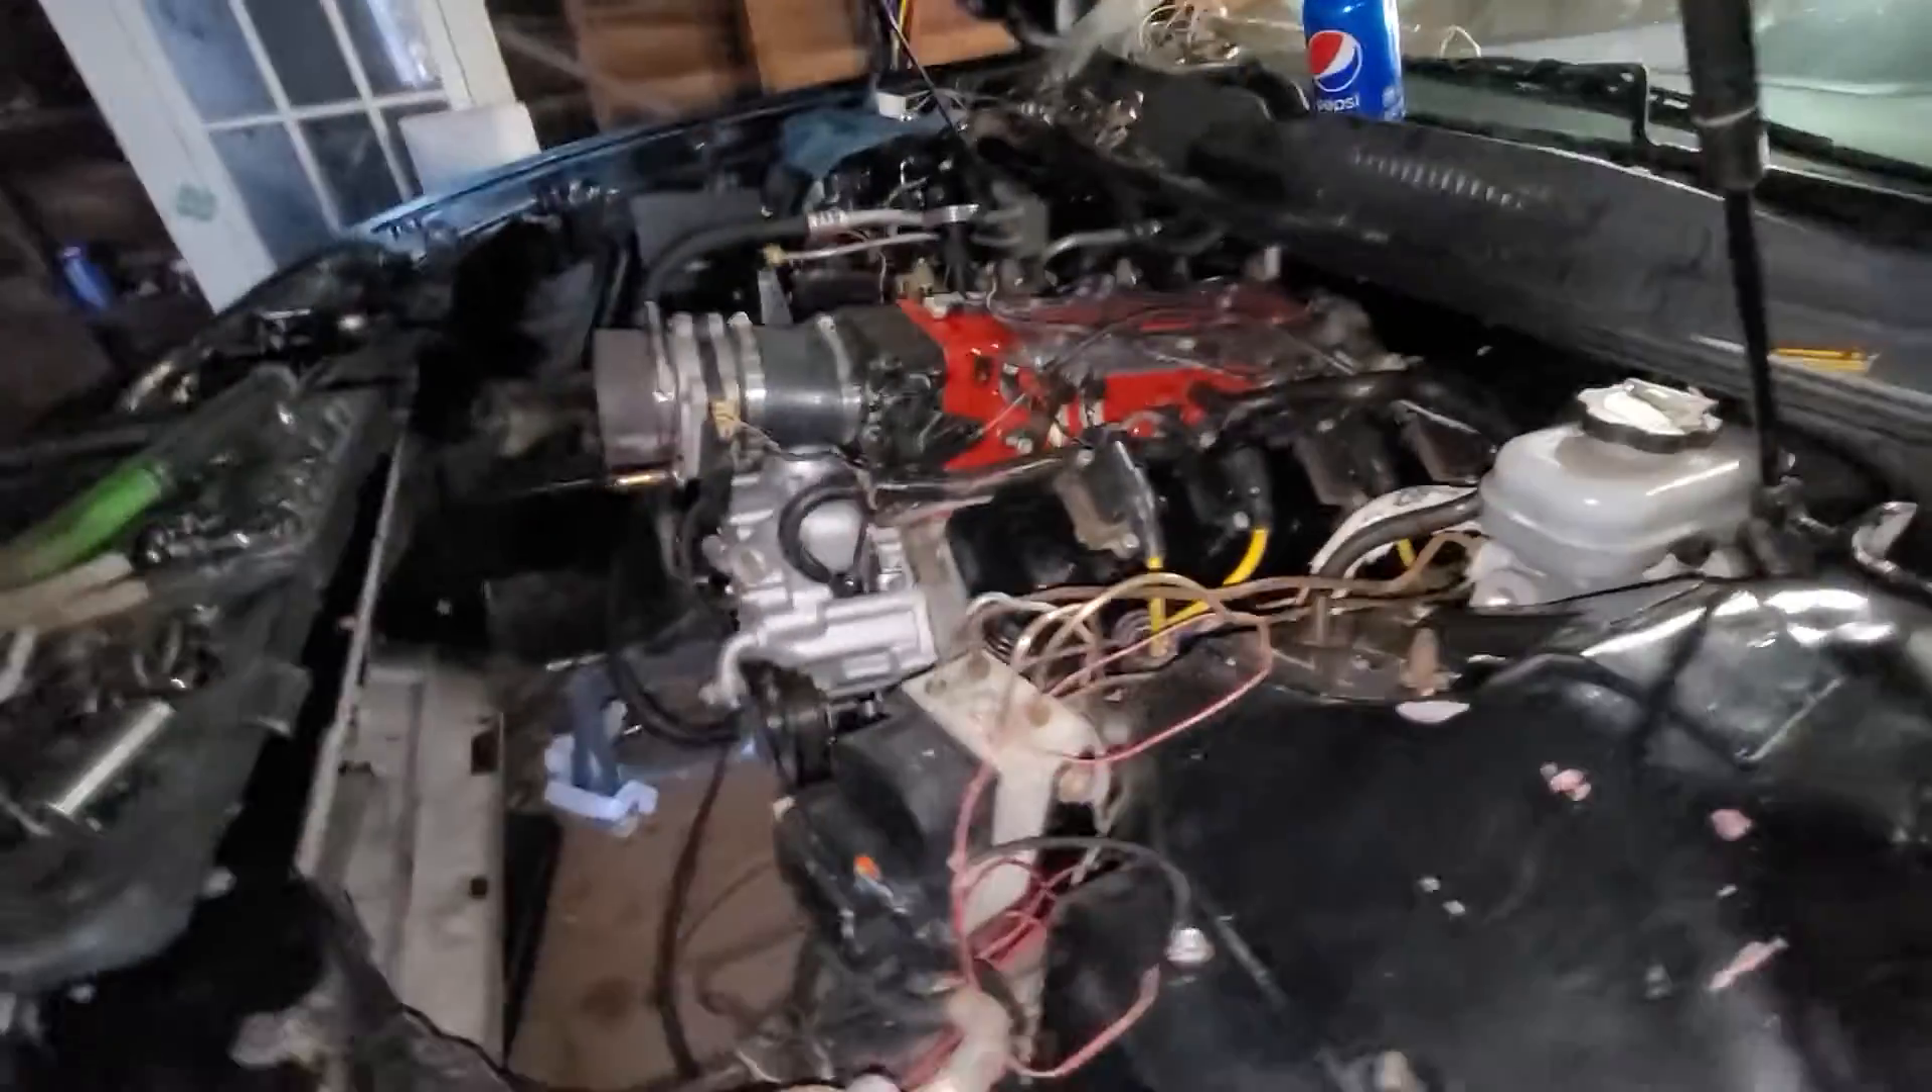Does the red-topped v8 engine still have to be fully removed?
Yes.